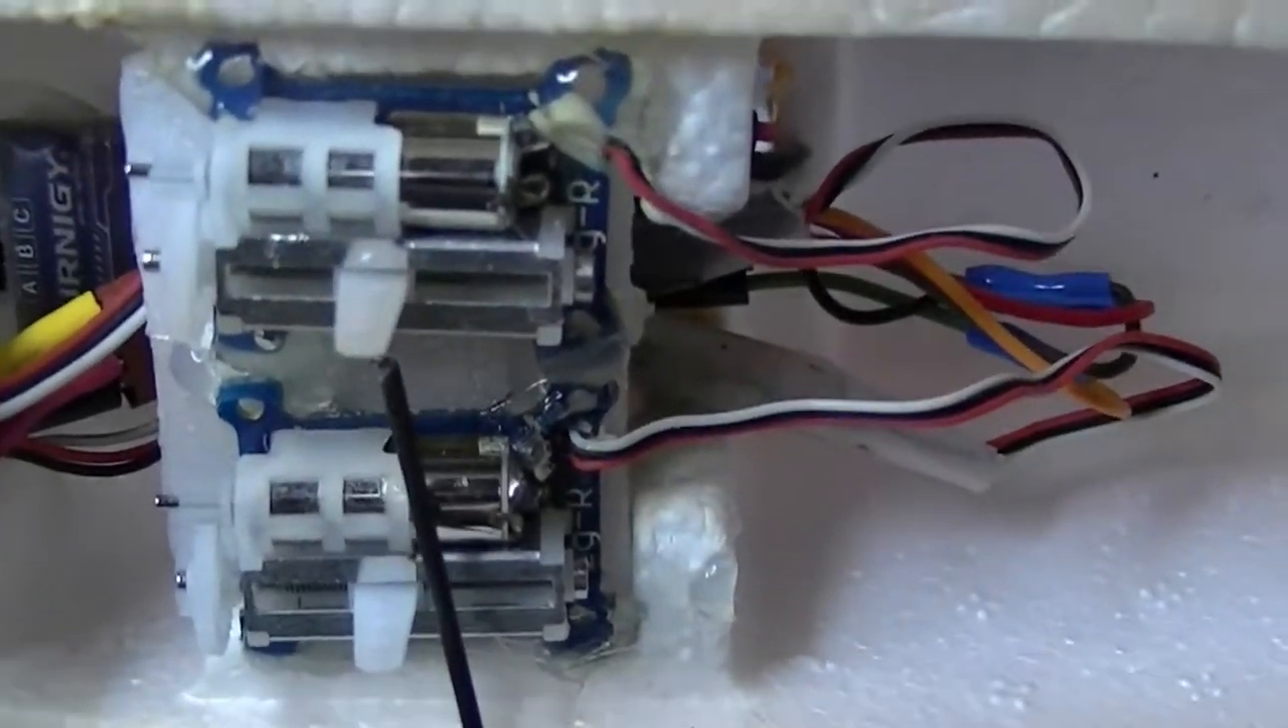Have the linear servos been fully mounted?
Yes.